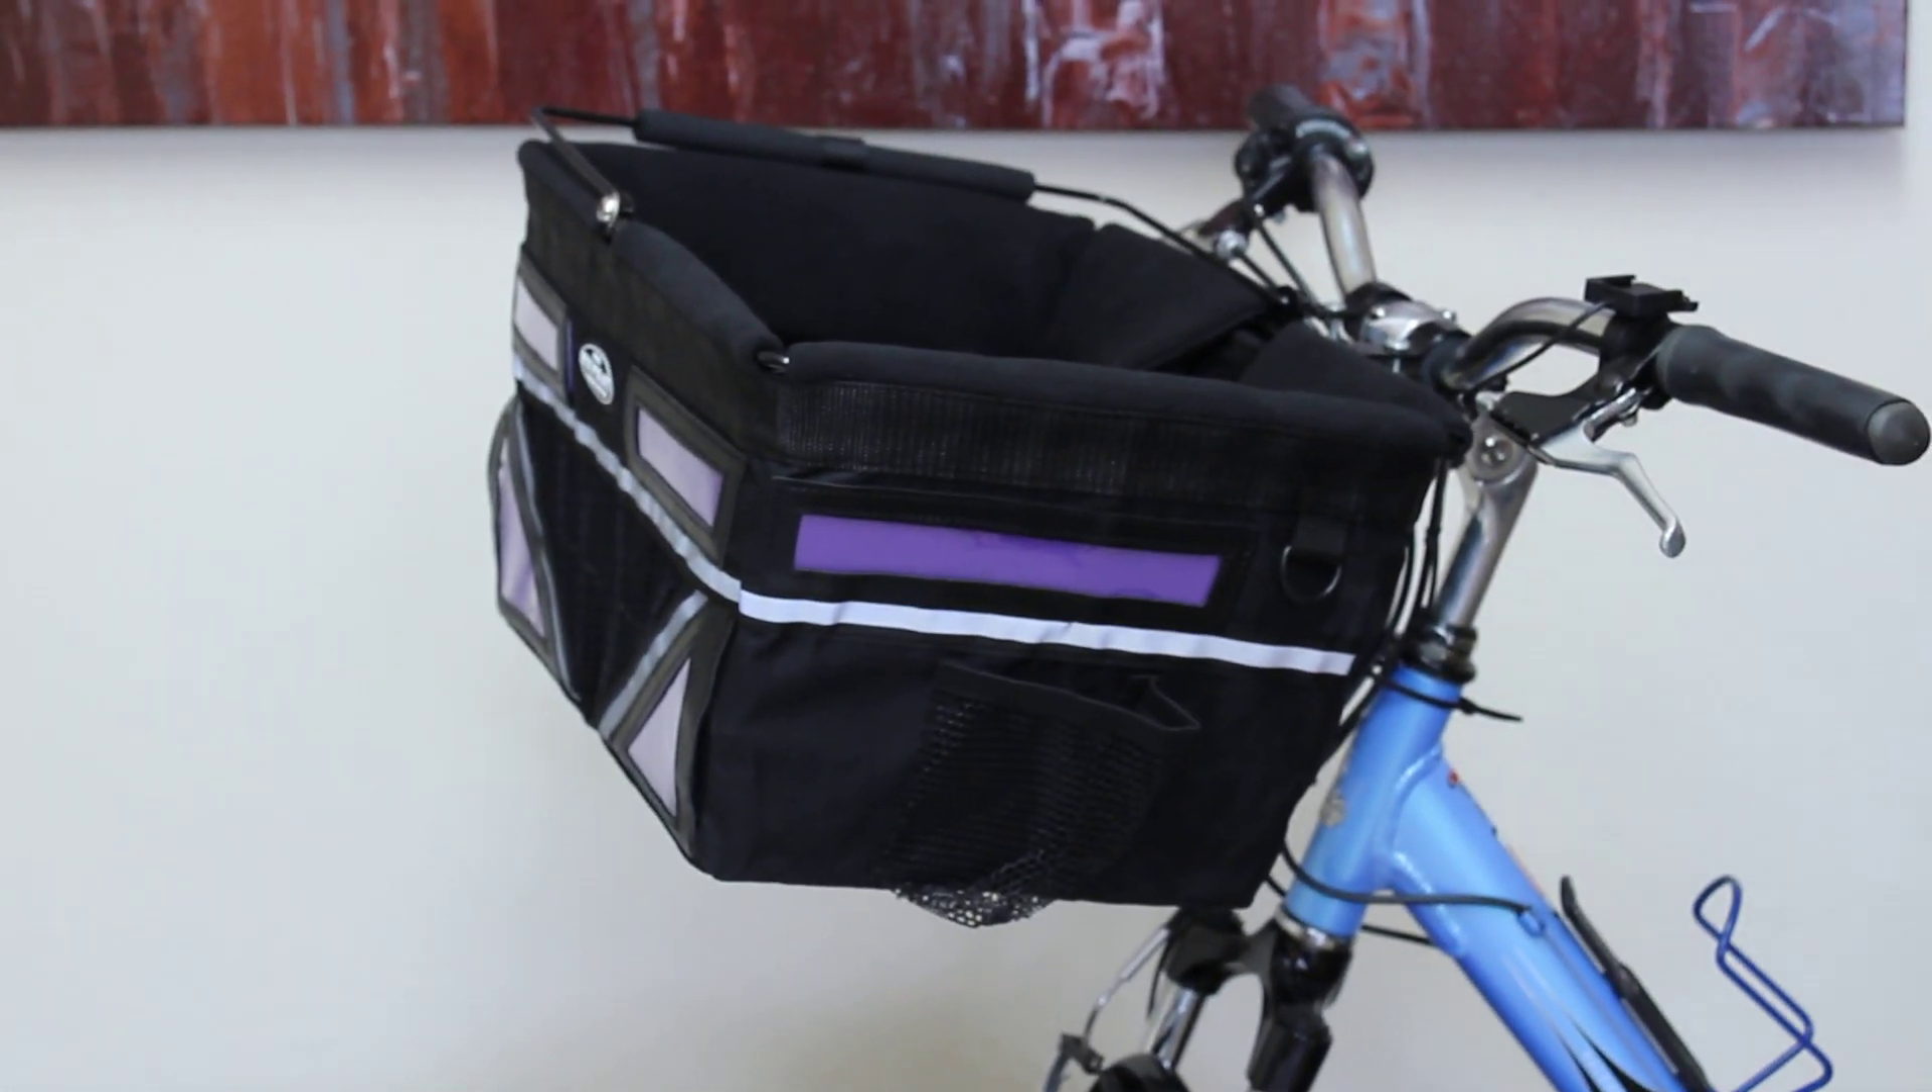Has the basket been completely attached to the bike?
Yes.